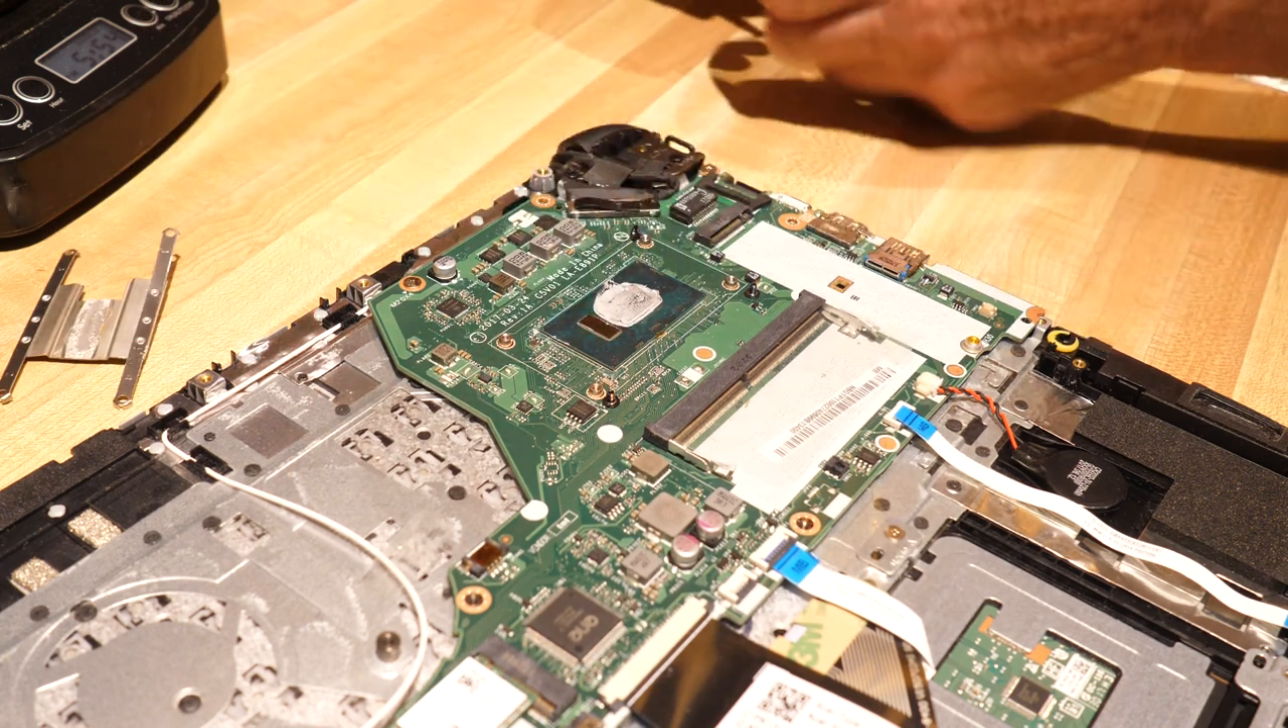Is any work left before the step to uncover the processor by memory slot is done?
No.